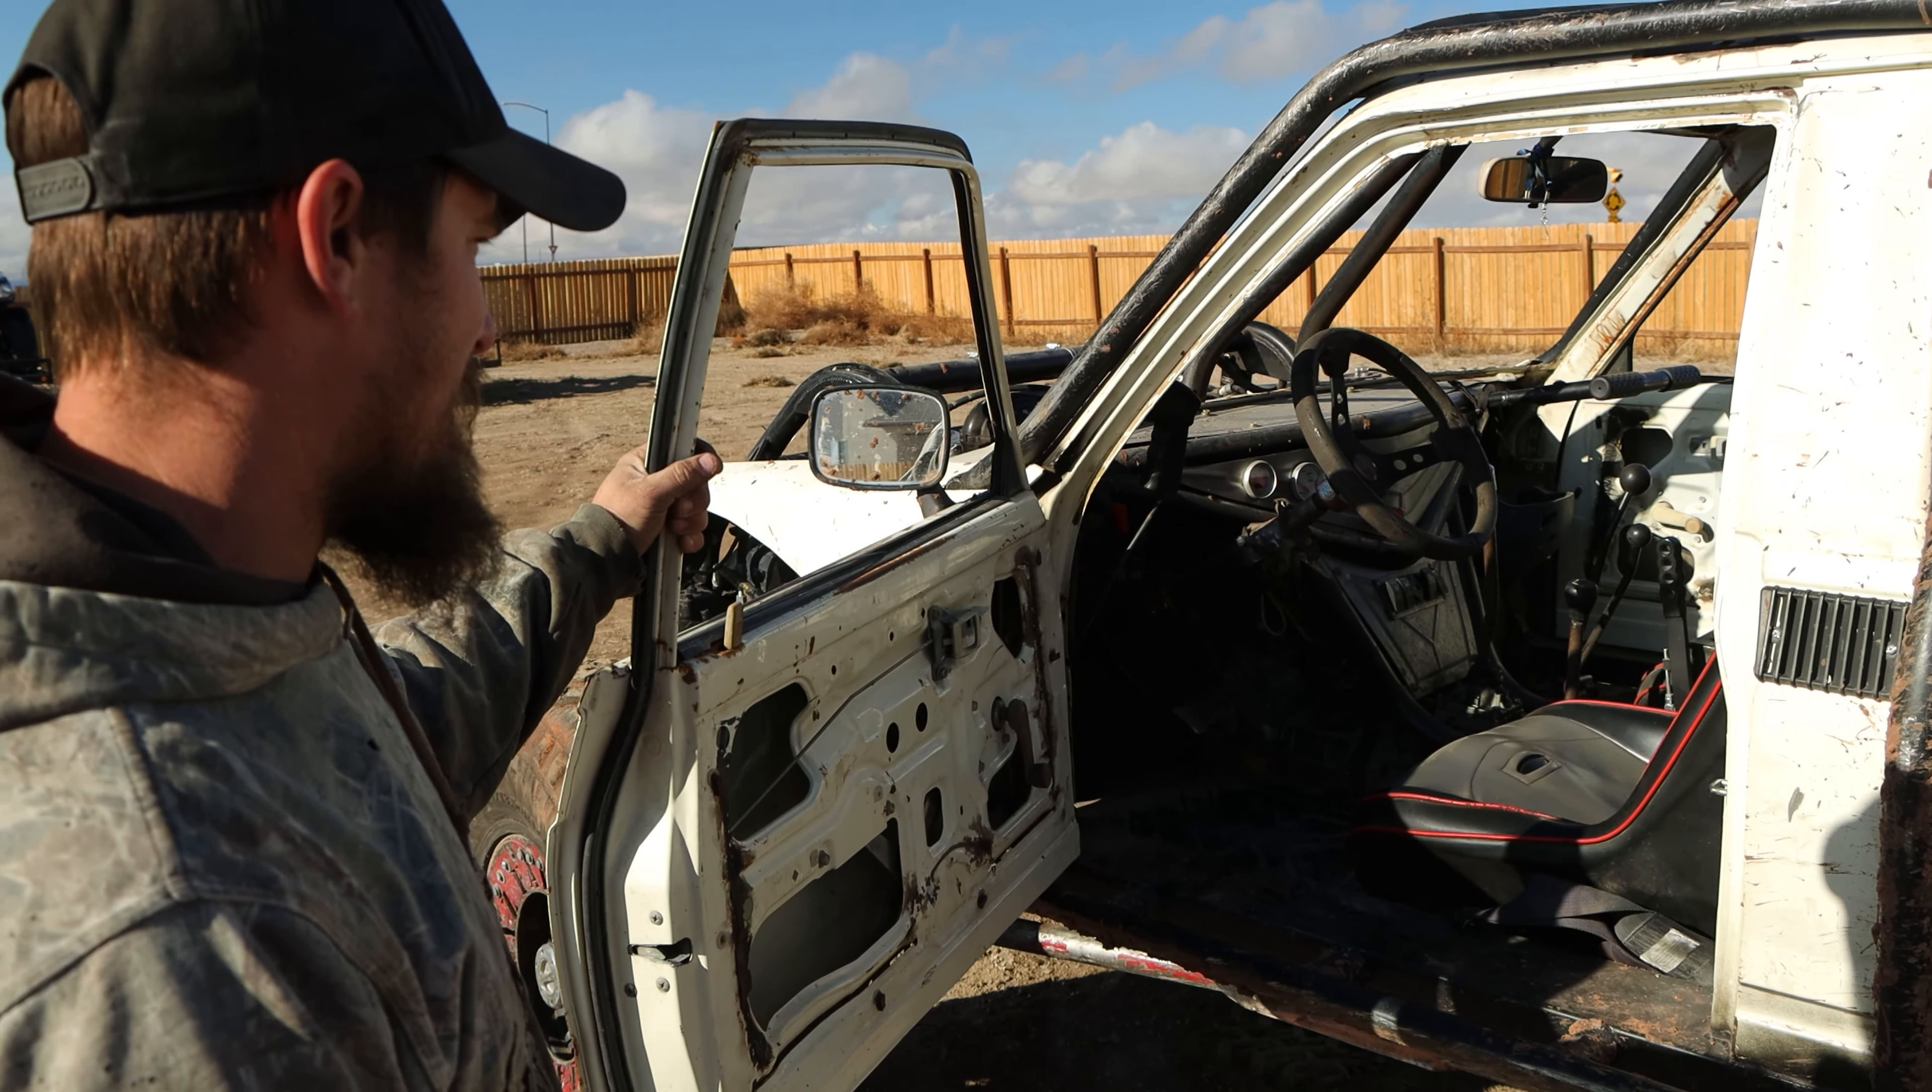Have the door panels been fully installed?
No.